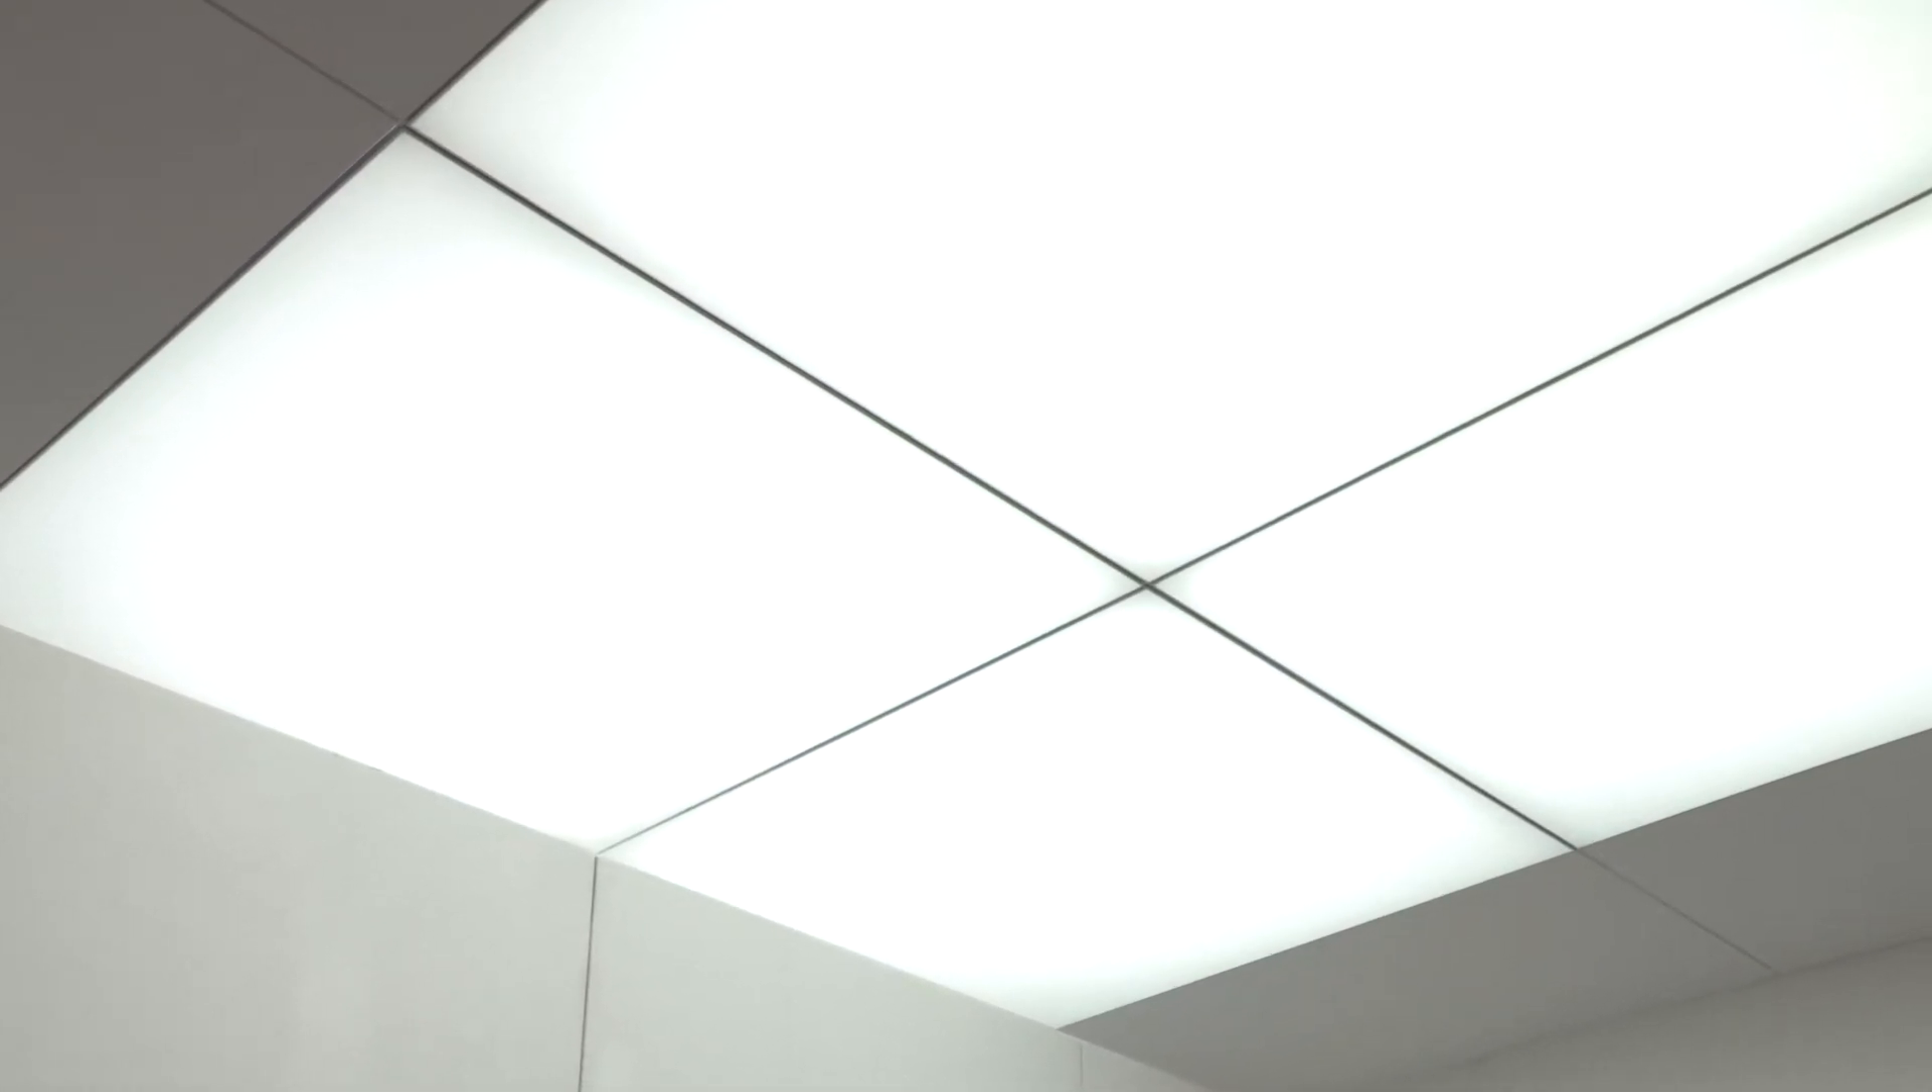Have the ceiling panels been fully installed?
Yes.